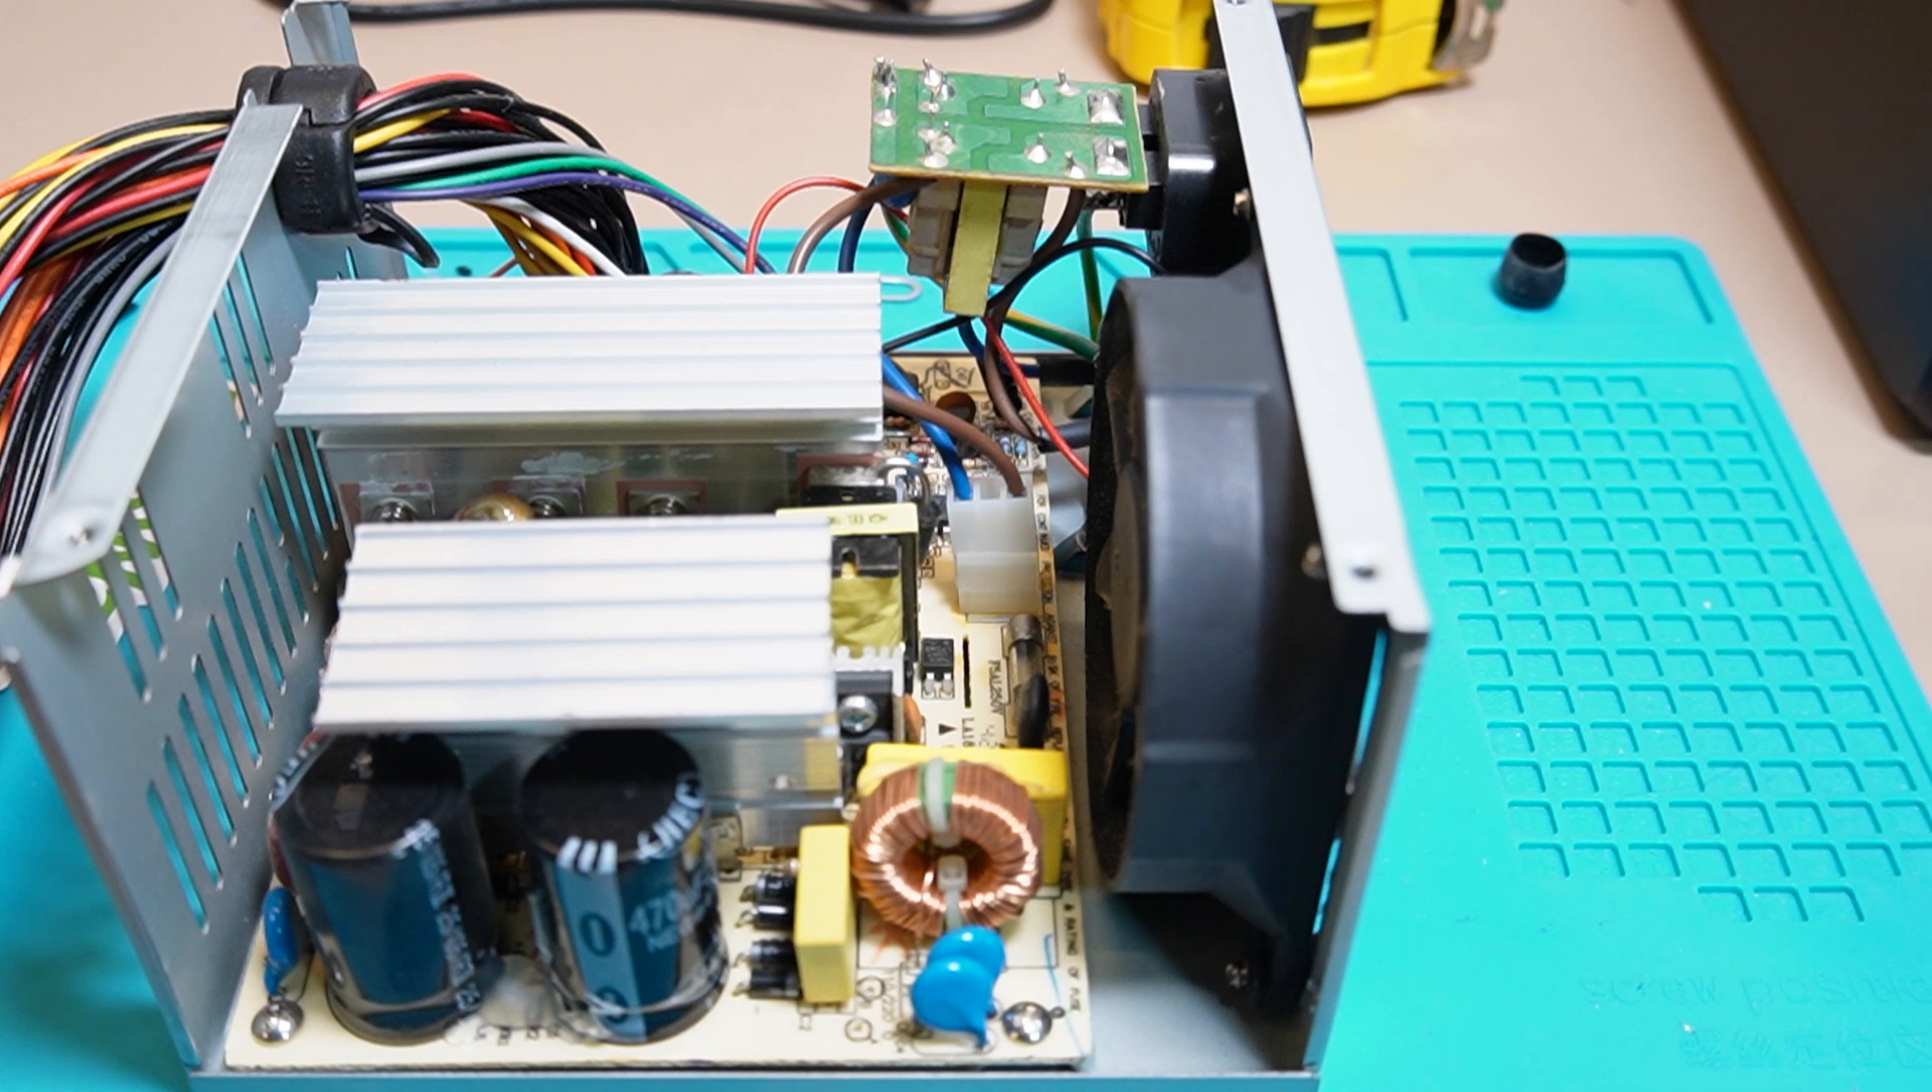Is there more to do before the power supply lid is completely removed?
No.